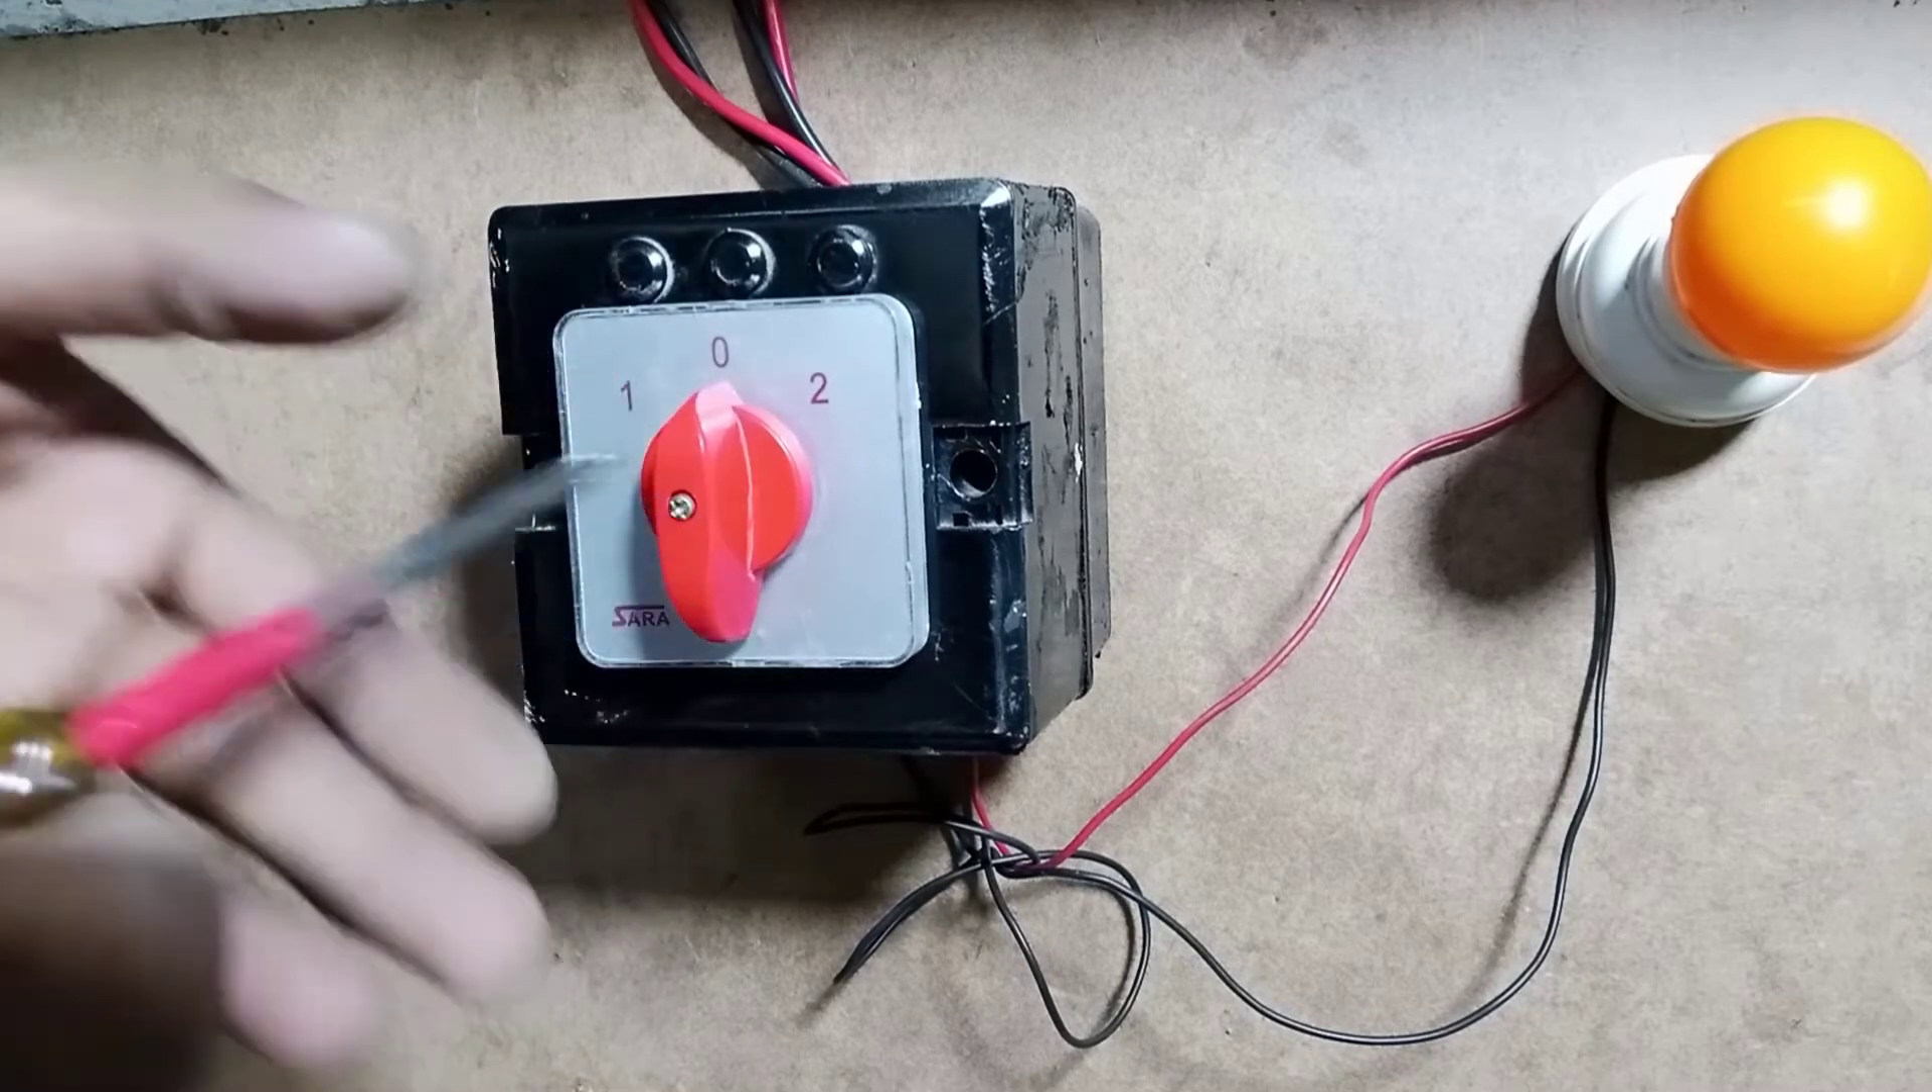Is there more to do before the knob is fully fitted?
No.